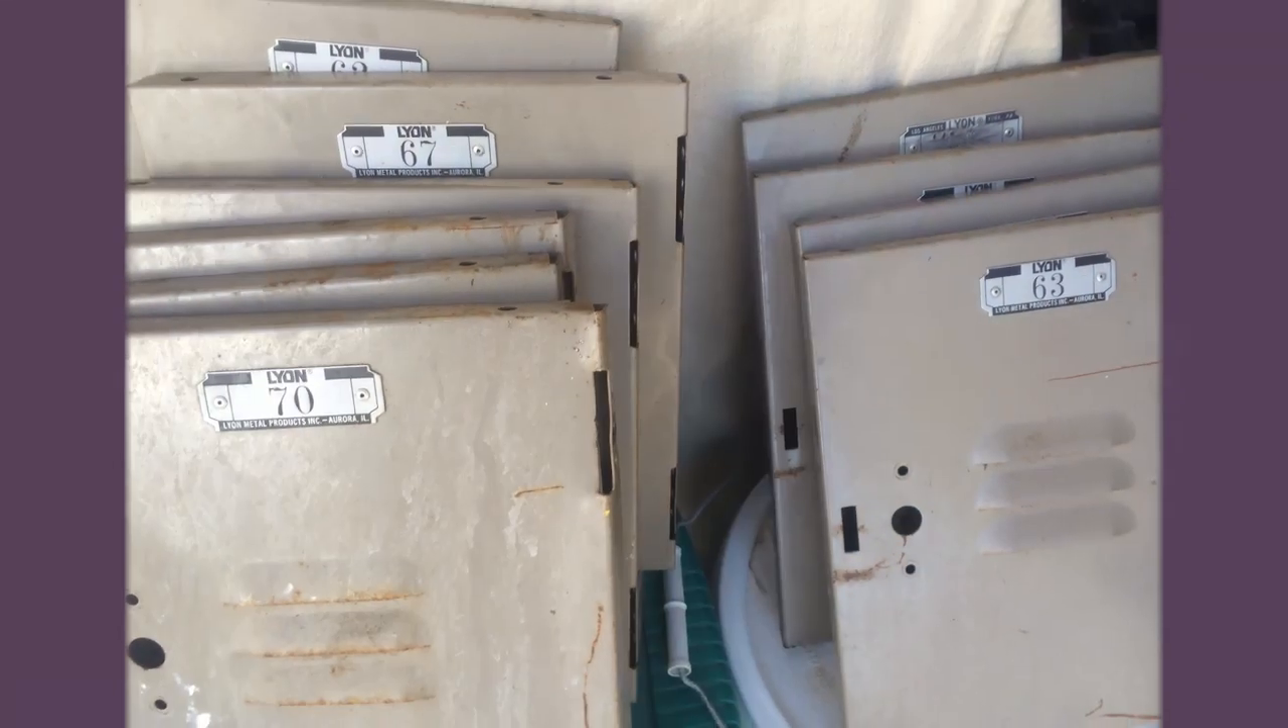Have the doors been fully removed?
Yes.